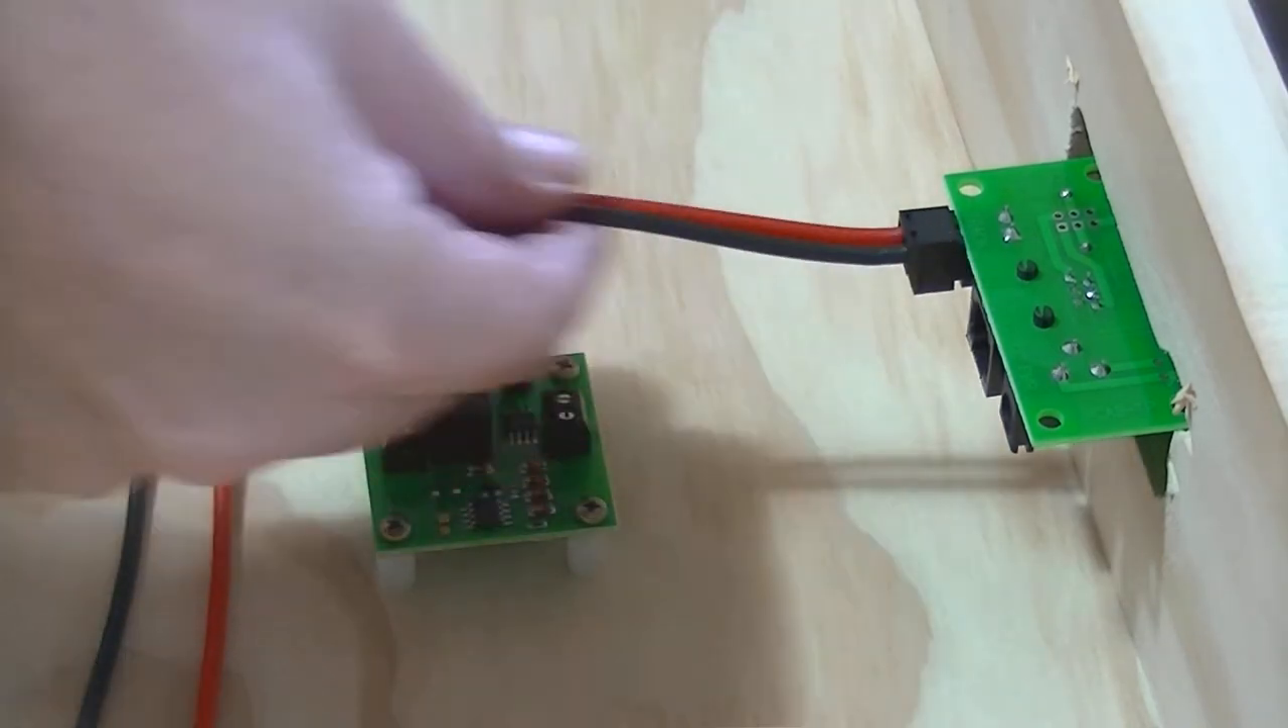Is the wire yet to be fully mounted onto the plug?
No.